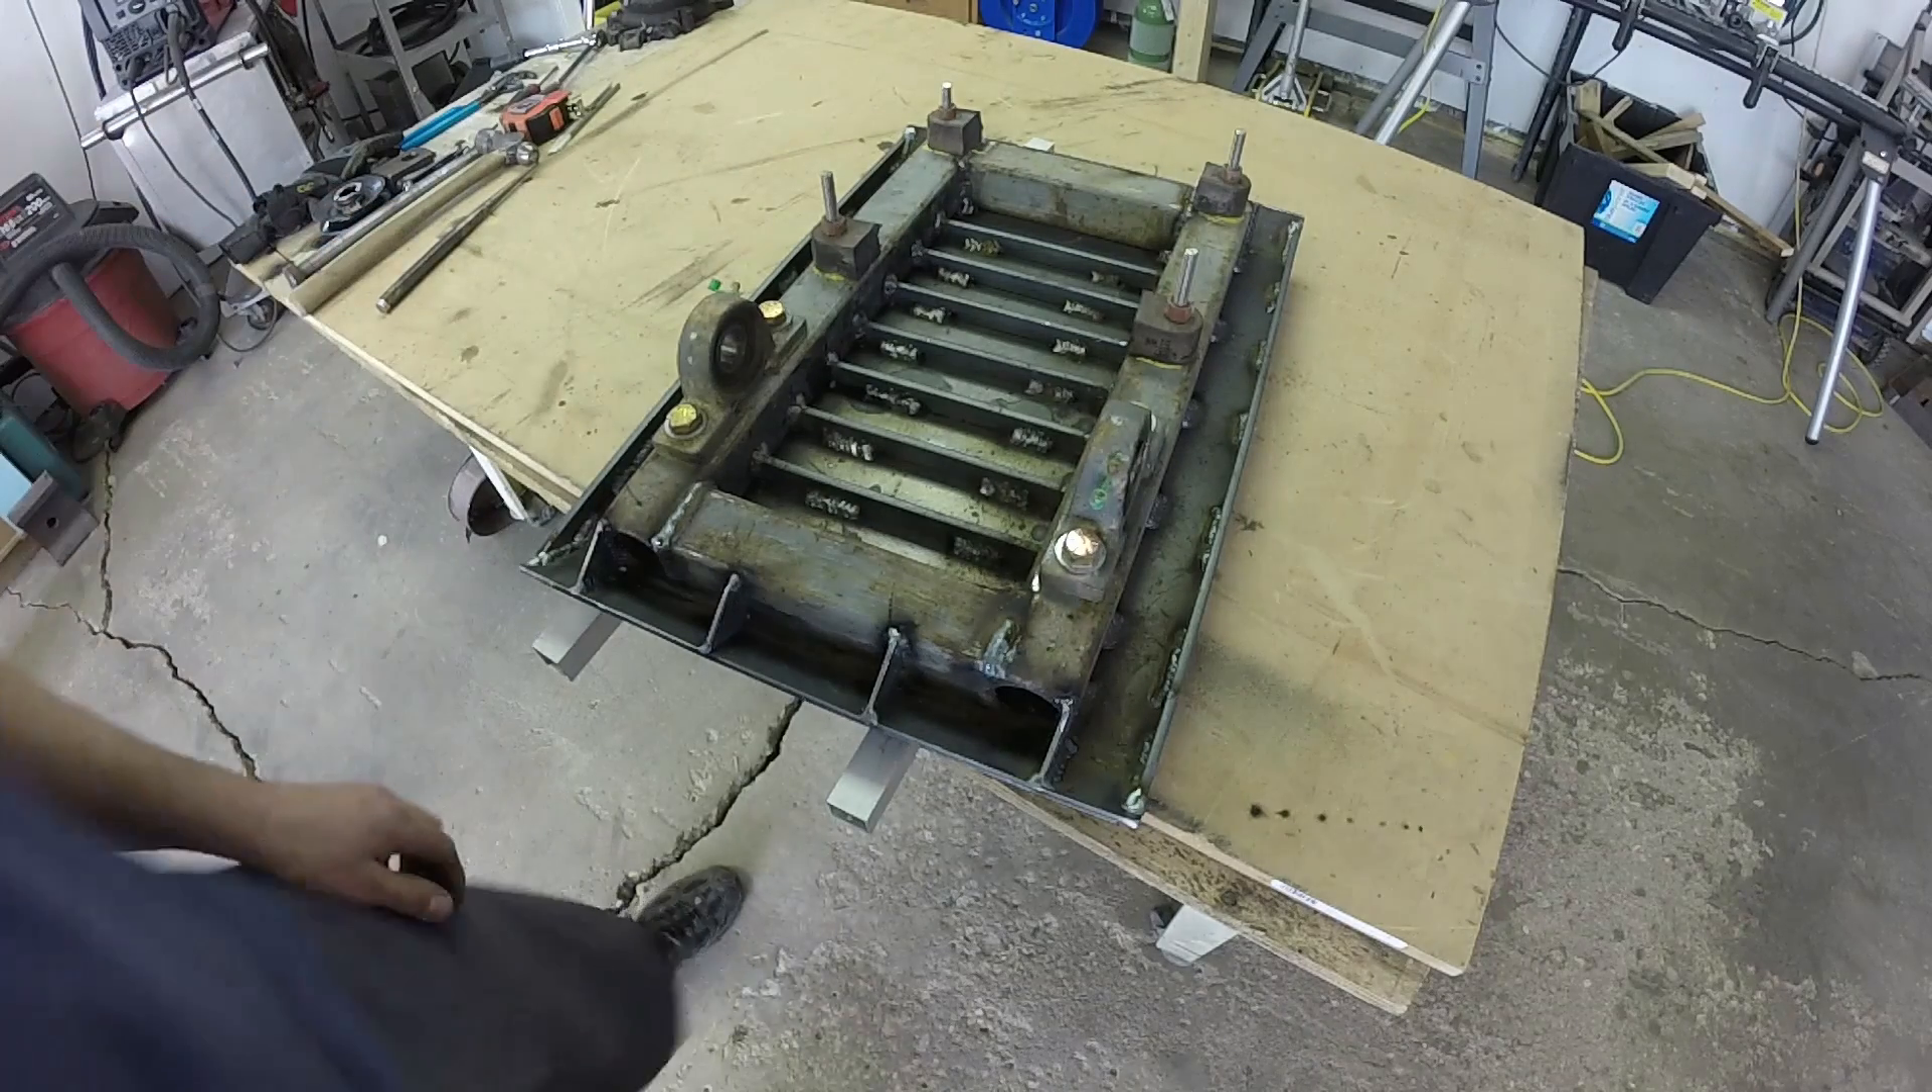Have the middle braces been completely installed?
Yes.